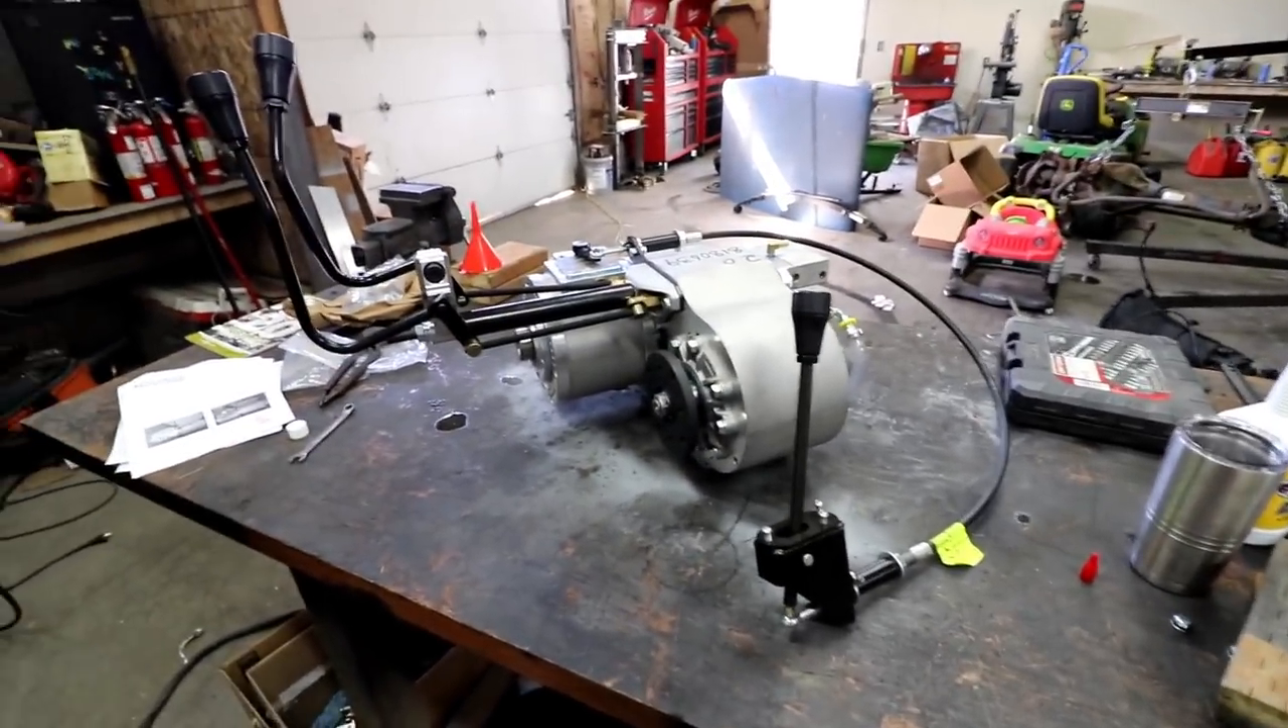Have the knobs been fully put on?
Yes.